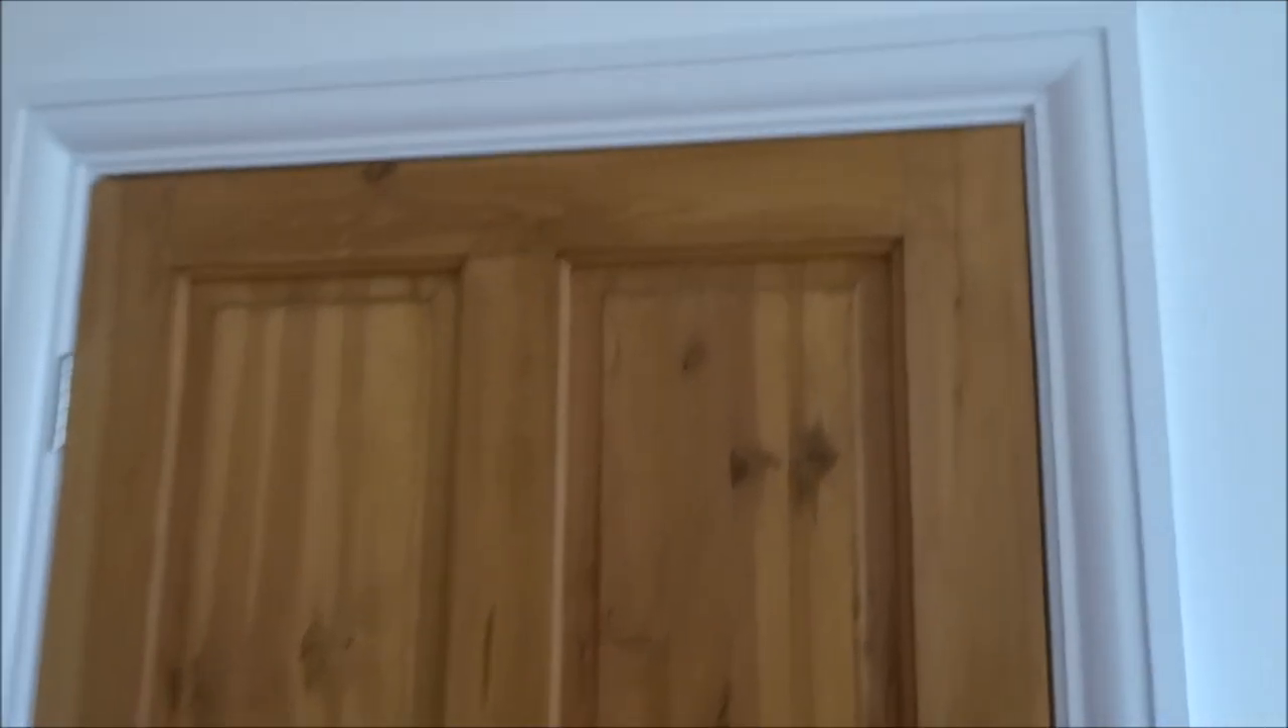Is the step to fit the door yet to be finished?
No.